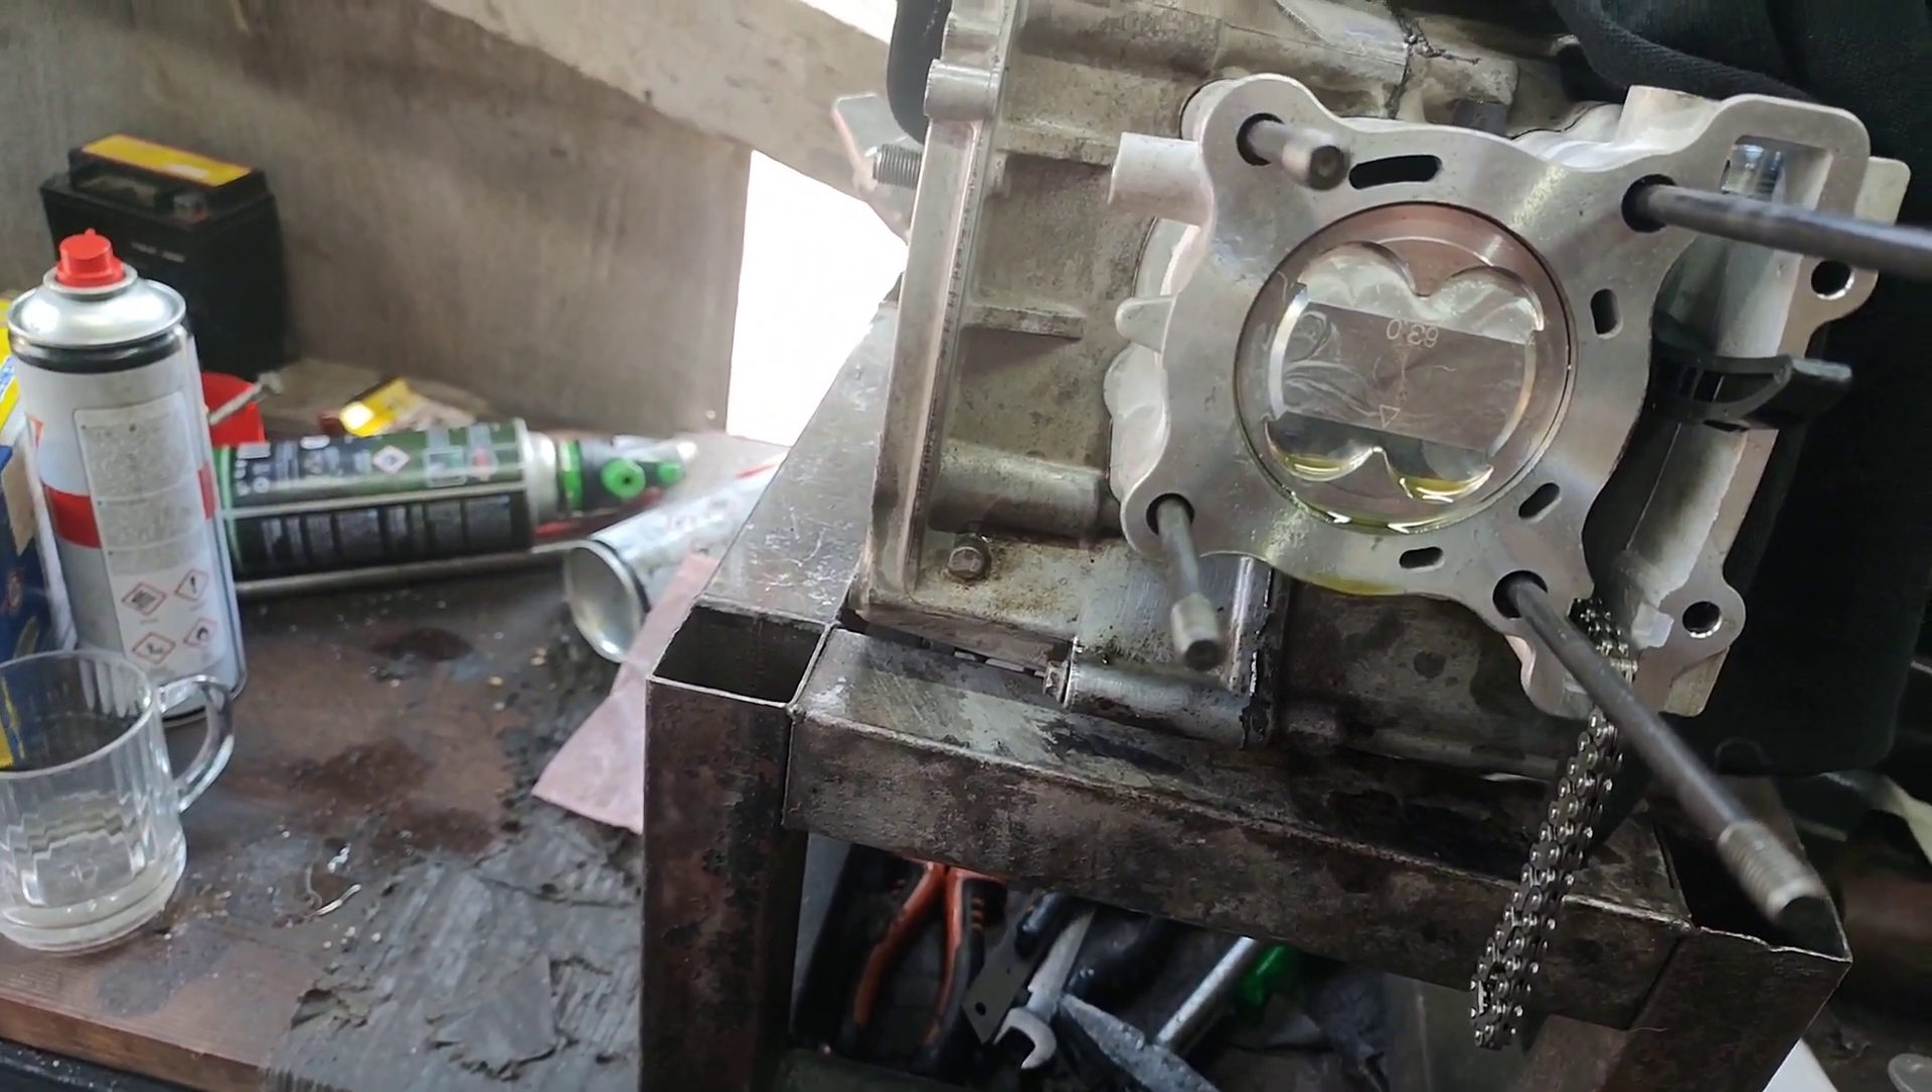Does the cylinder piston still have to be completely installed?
No.